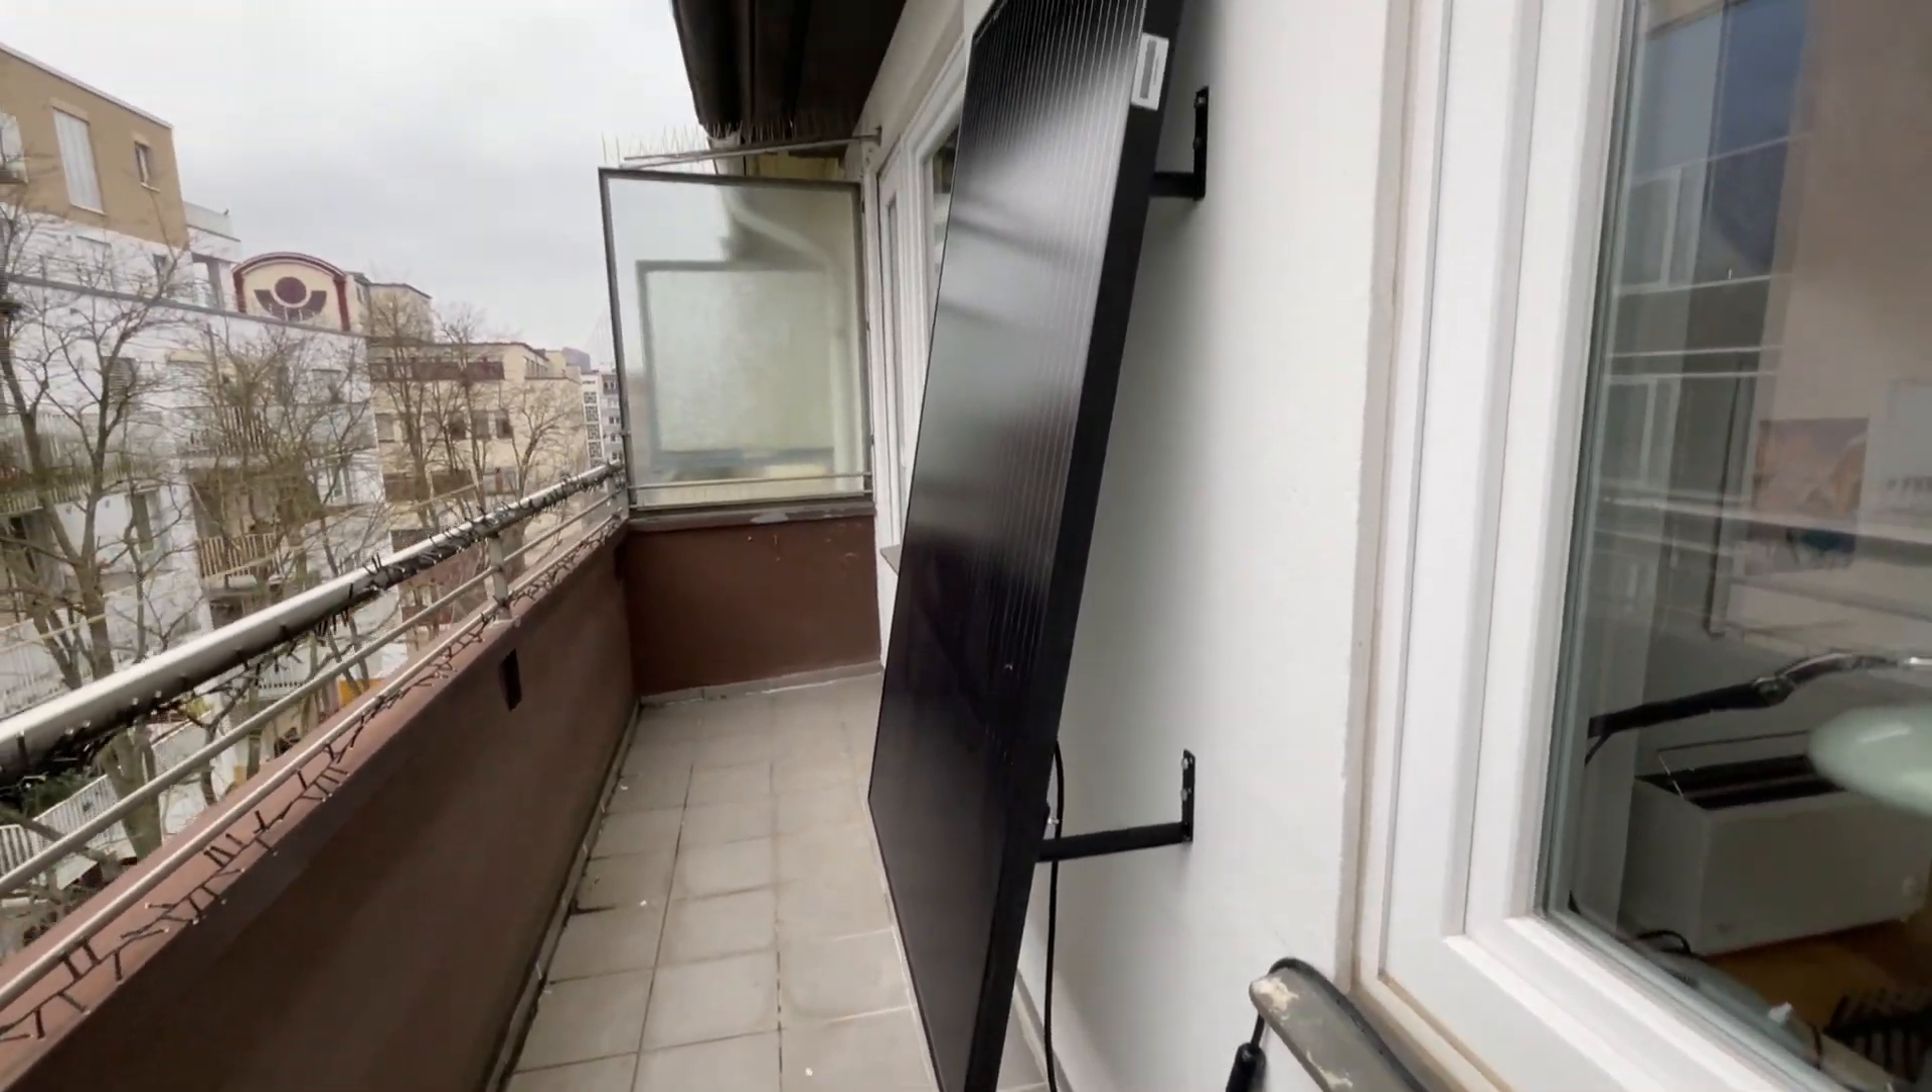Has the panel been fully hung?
Yes.